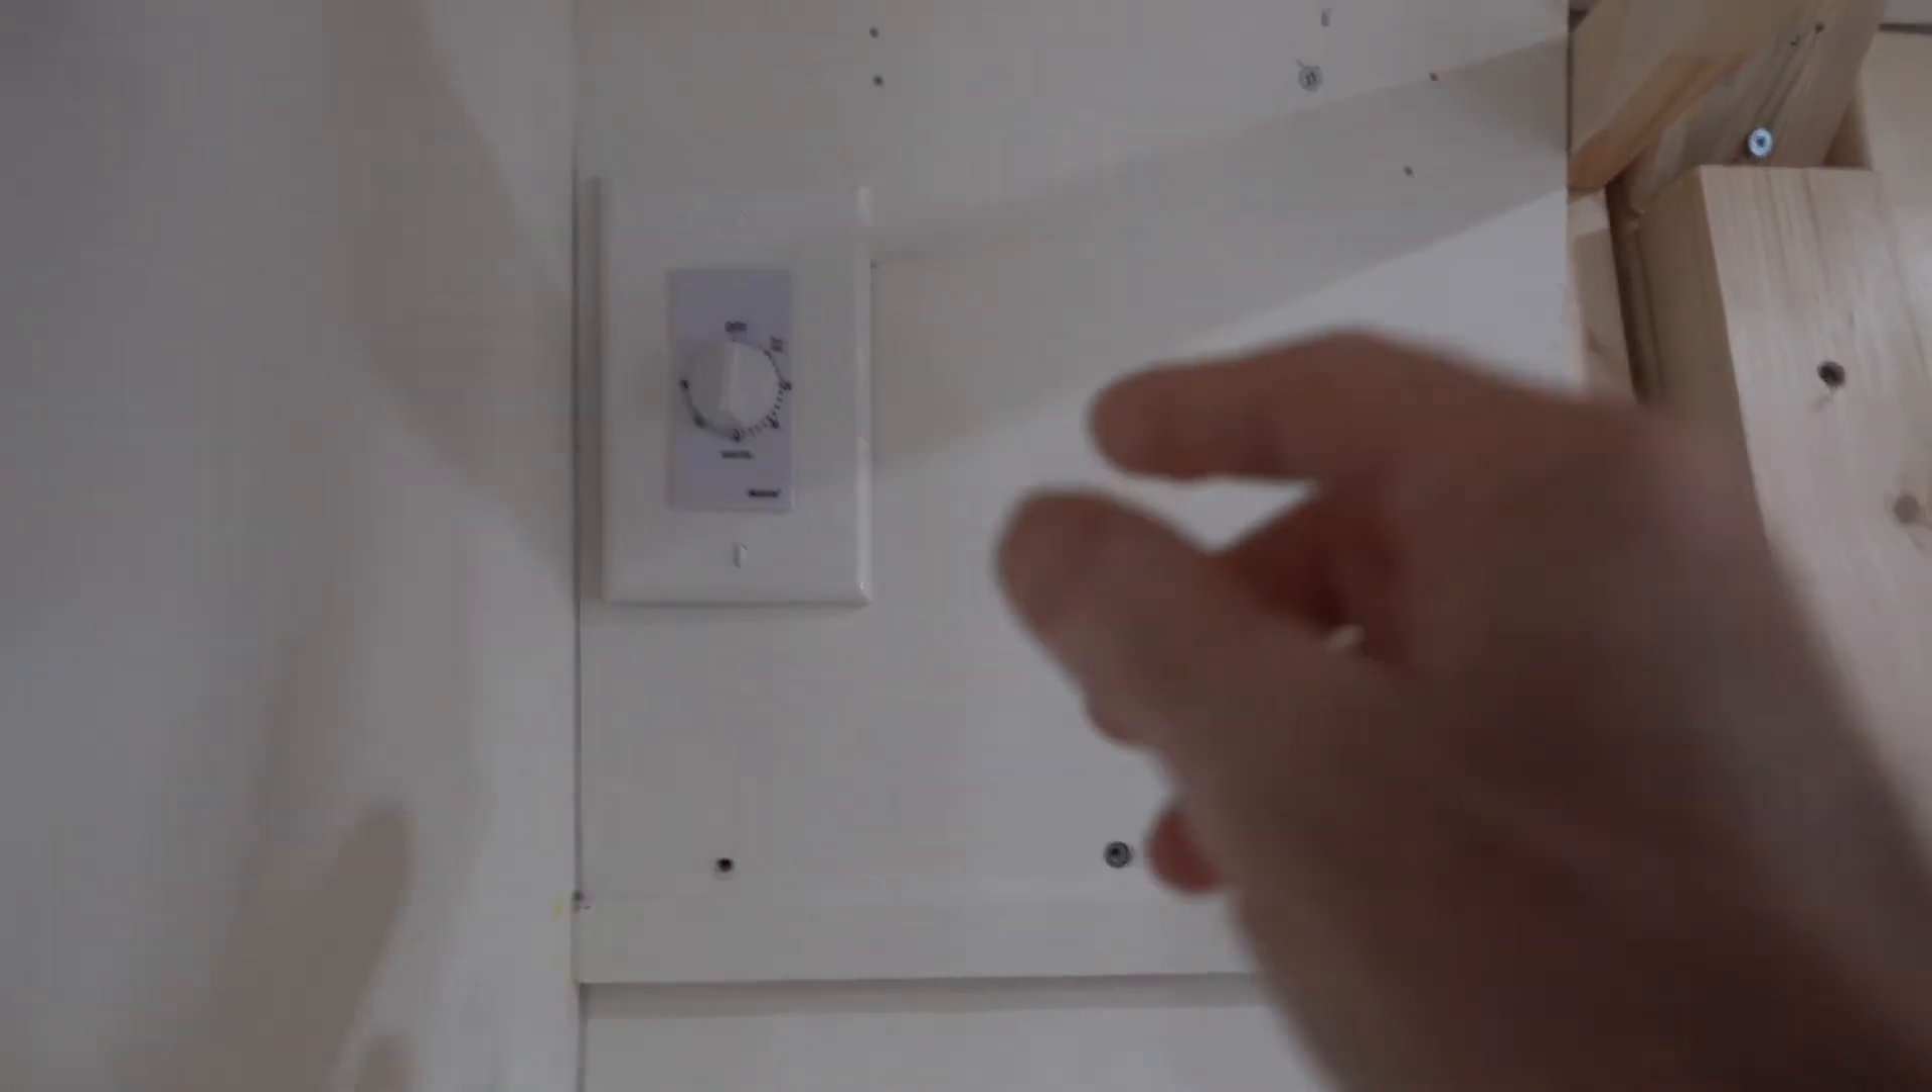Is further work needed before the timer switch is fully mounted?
No.